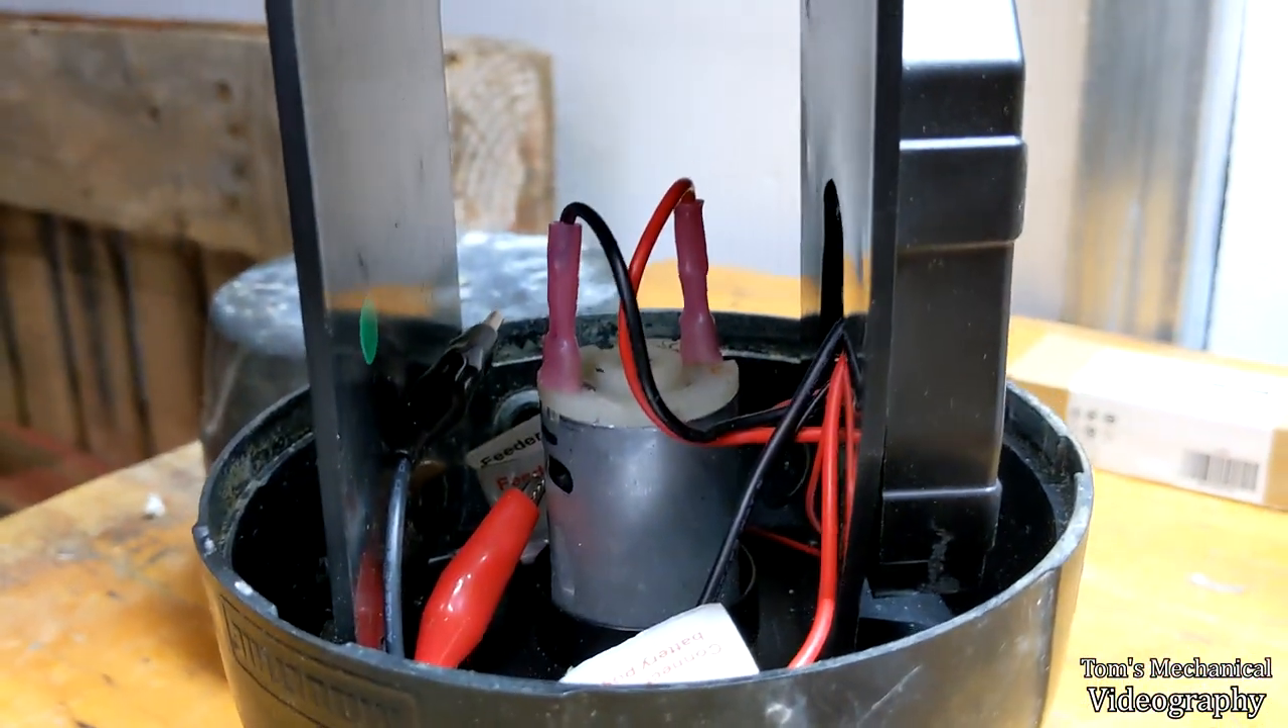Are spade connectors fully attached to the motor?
Yes.